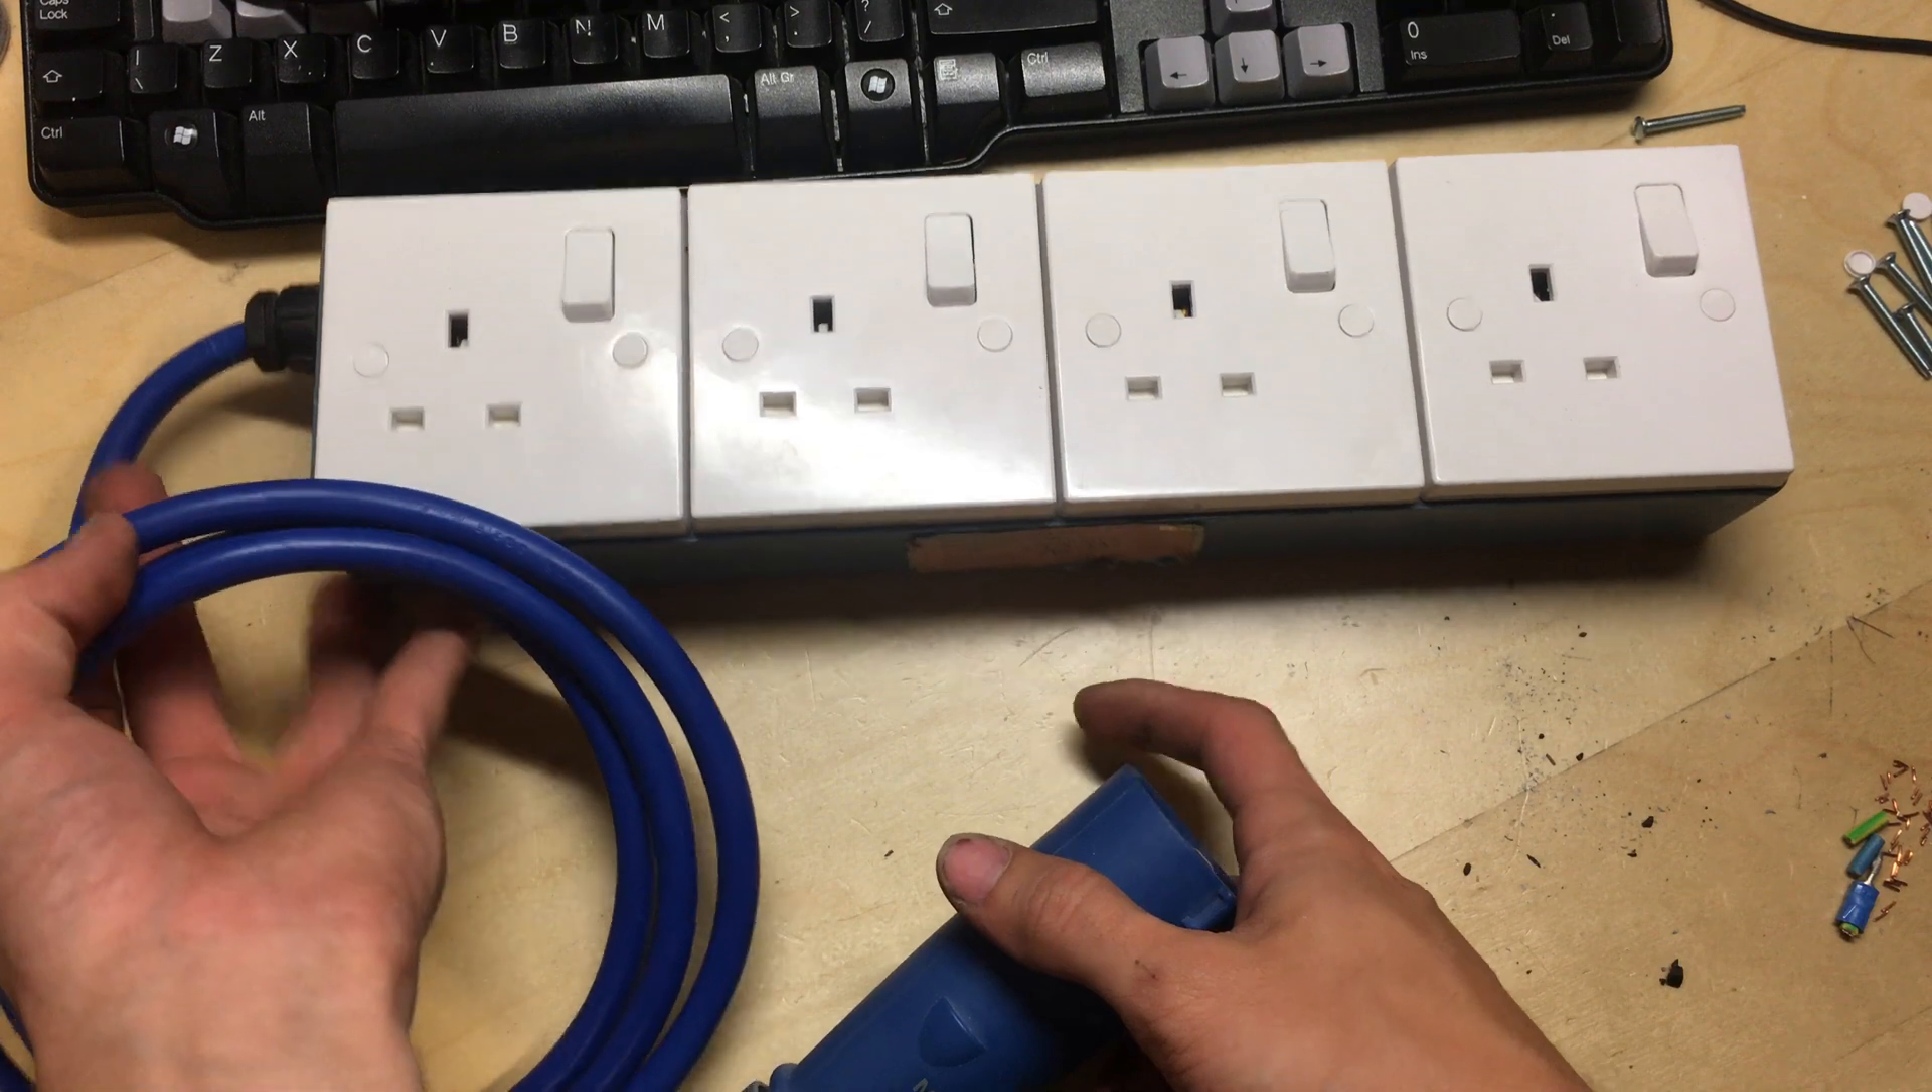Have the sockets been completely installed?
Yes.